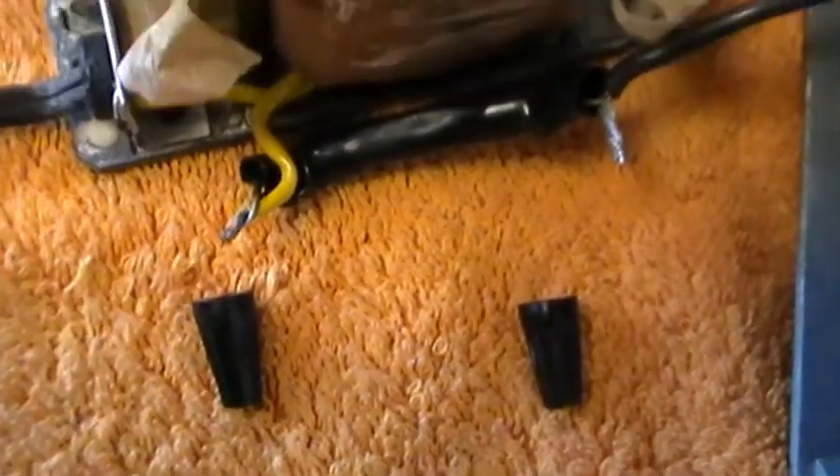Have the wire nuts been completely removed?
Yes.